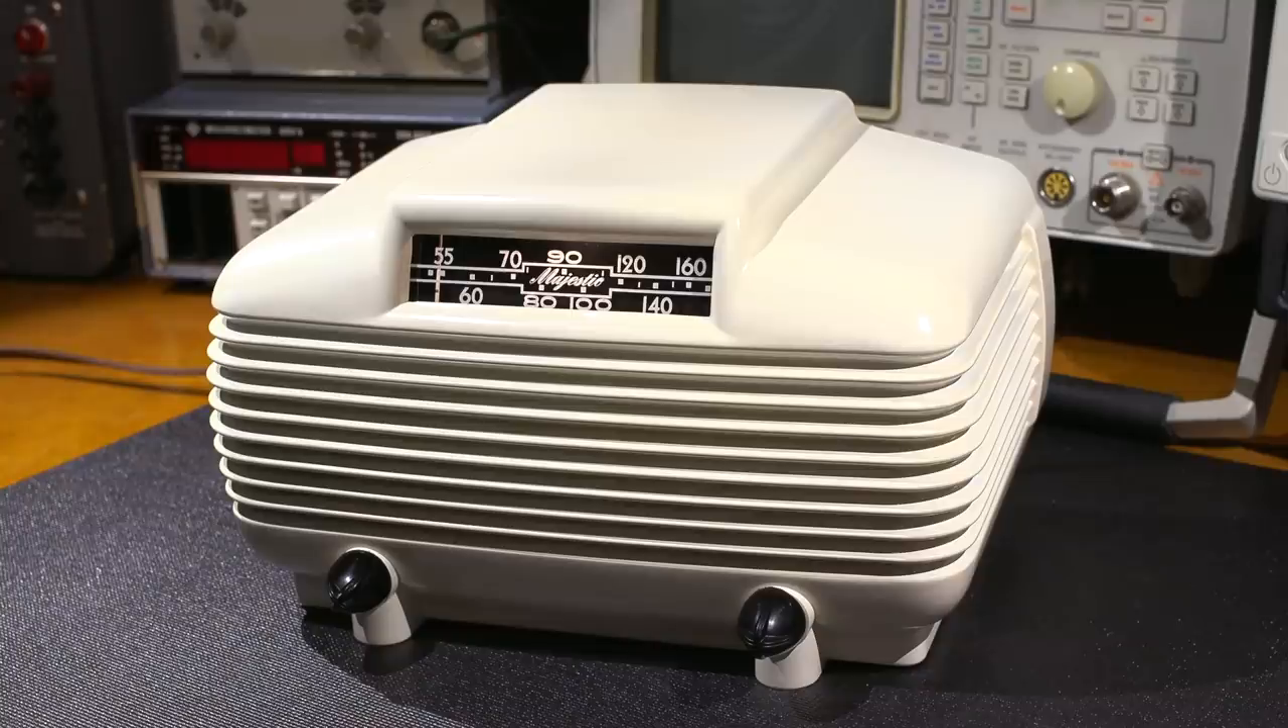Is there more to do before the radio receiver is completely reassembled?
No.